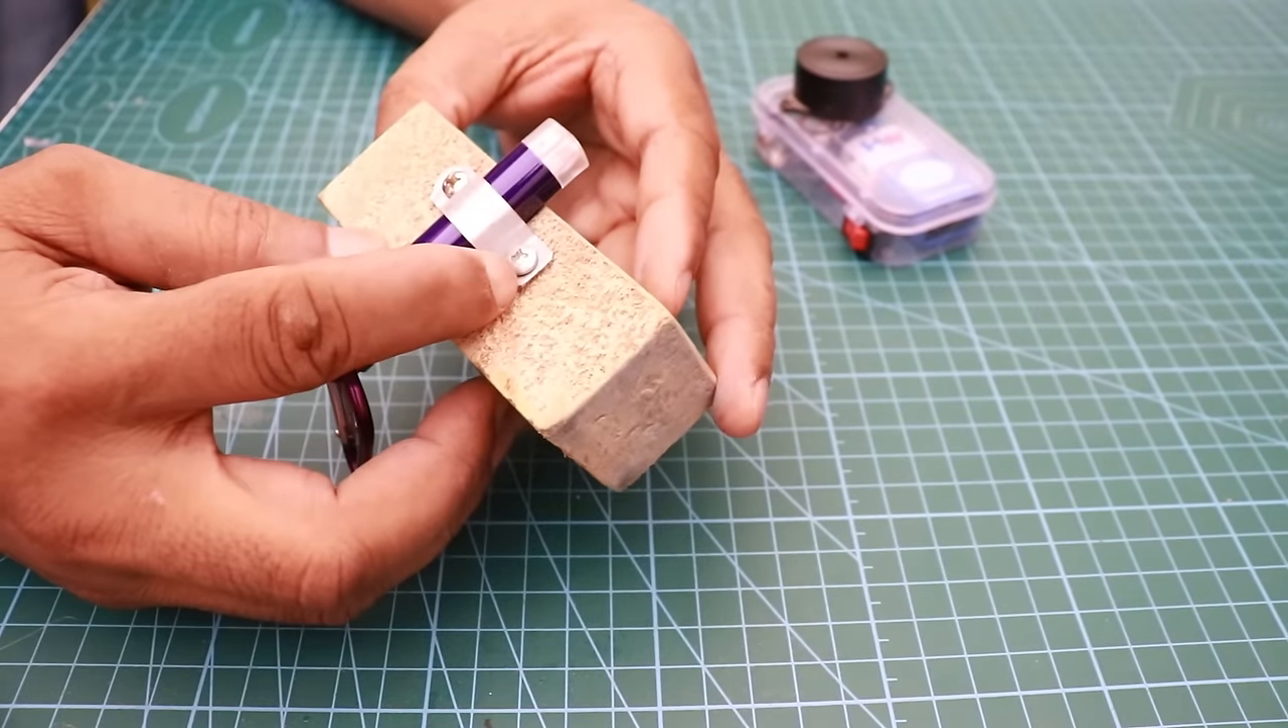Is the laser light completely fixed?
Yes.